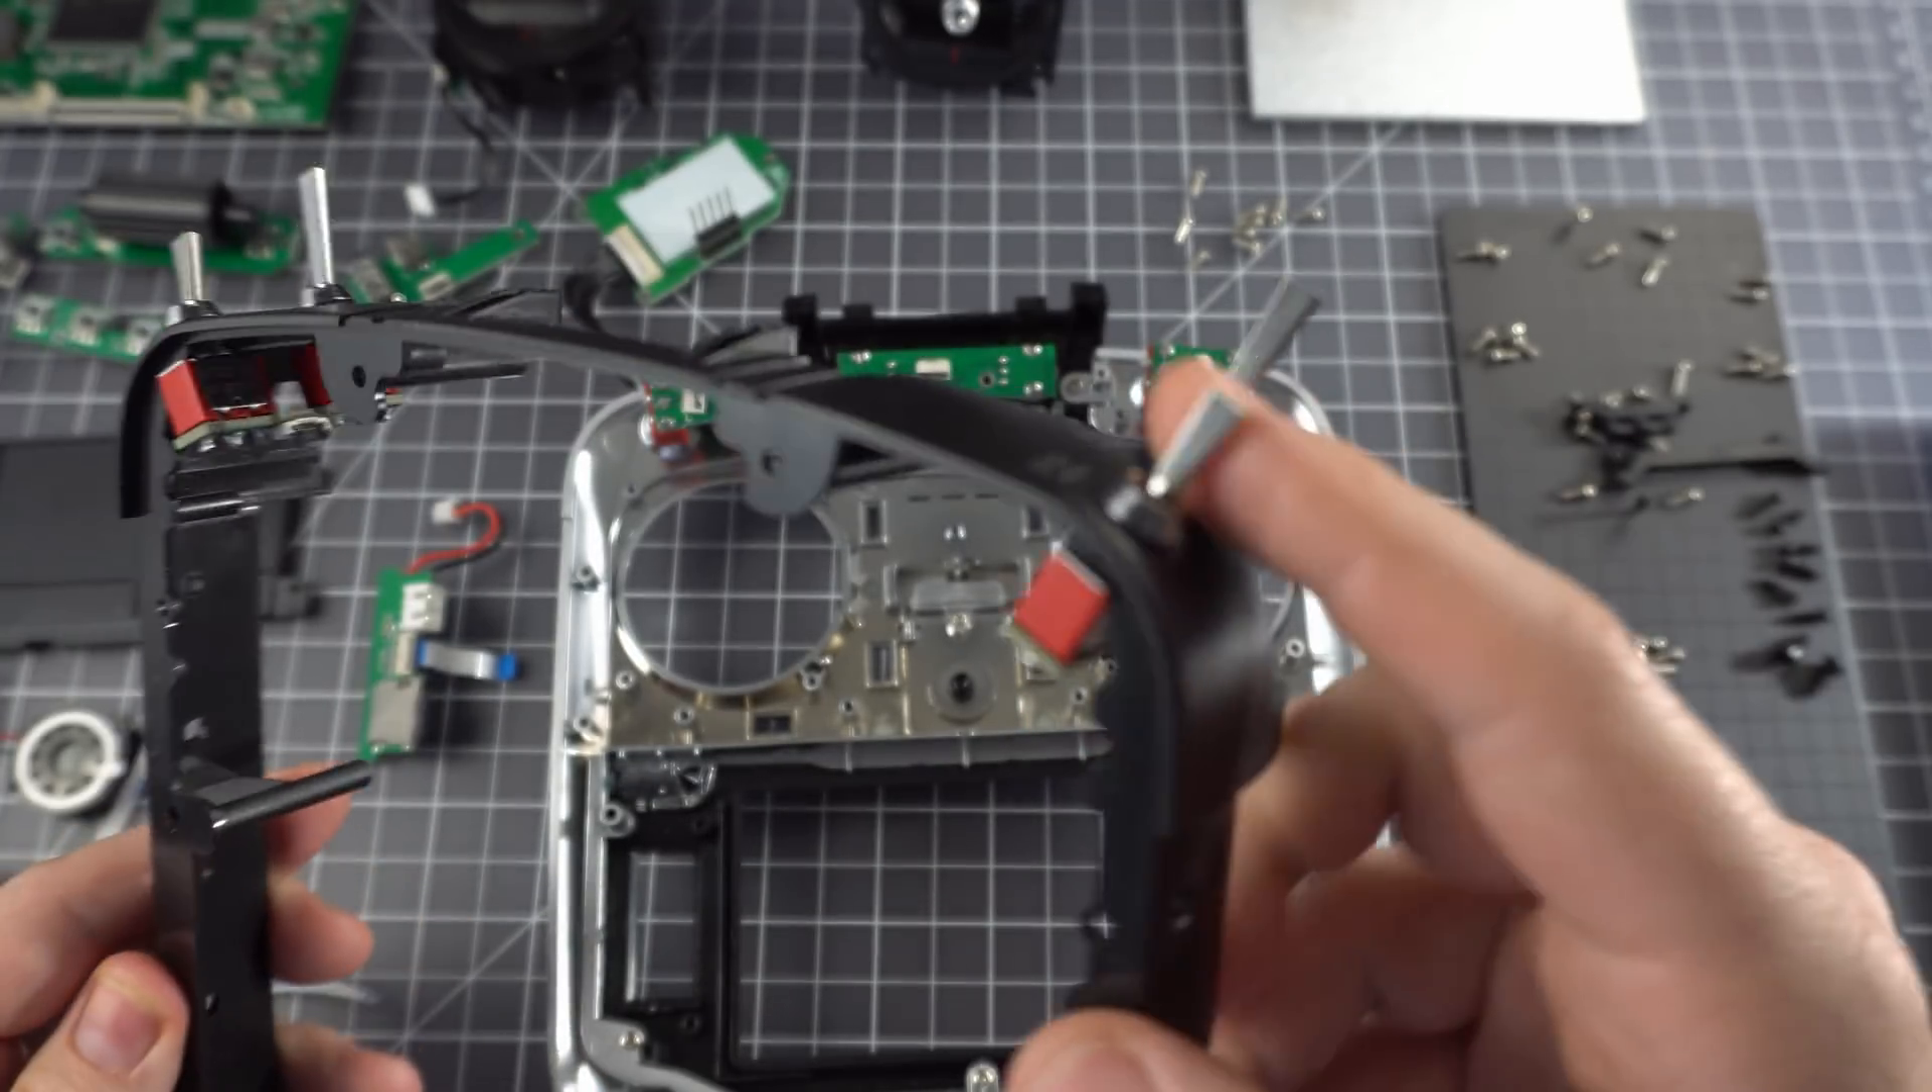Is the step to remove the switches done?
No.